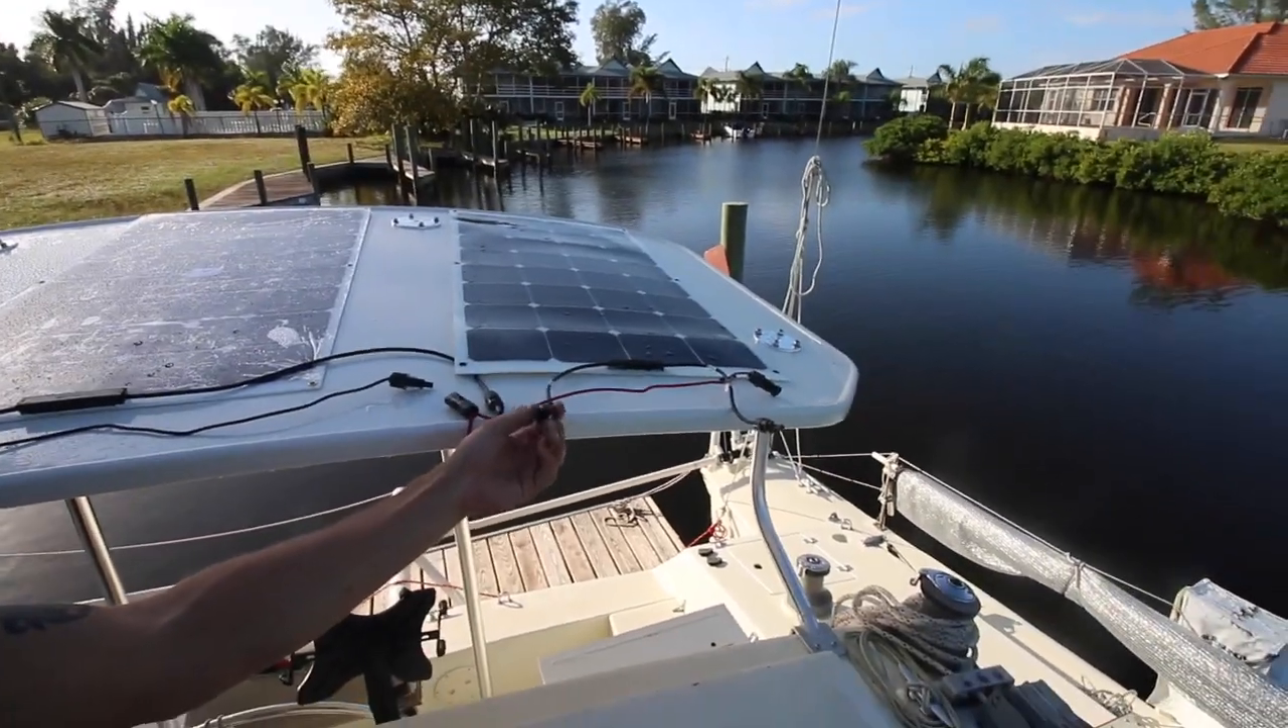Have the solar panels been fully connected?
No.